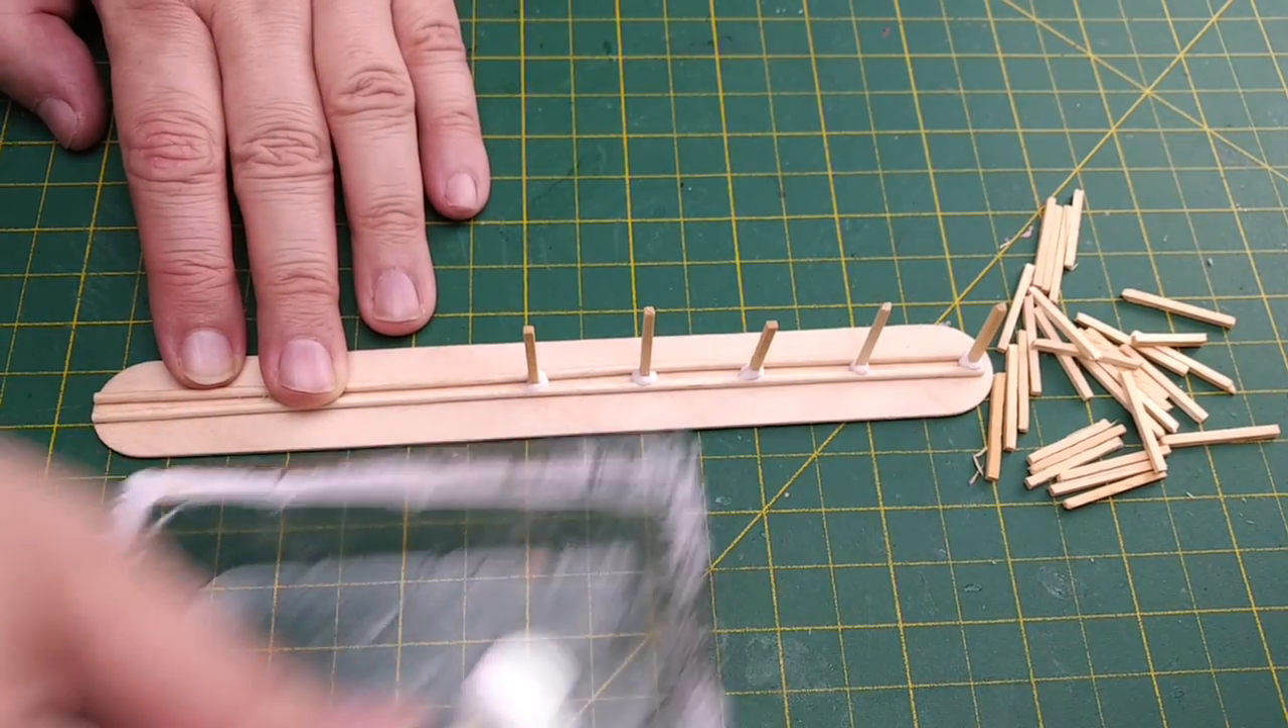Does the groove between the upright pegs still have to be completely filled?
Yes.